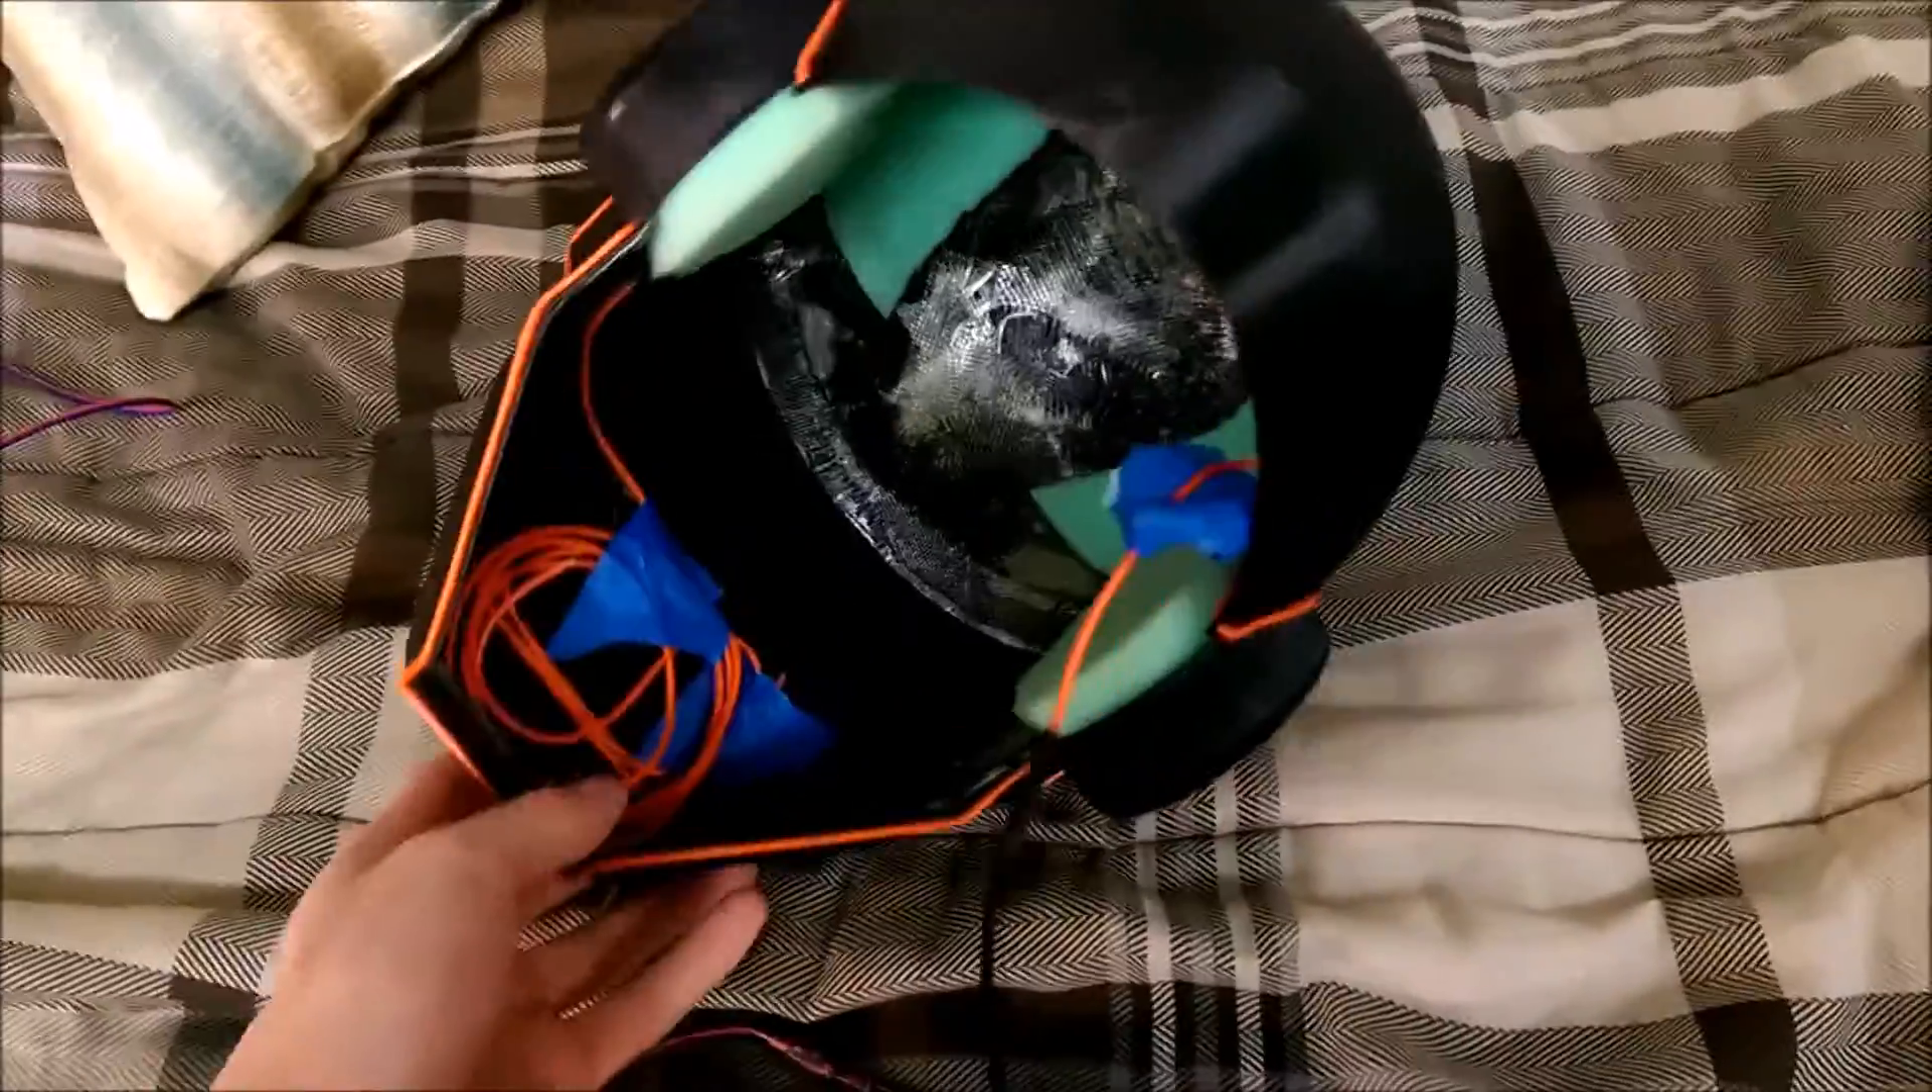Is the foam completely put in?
Yes.